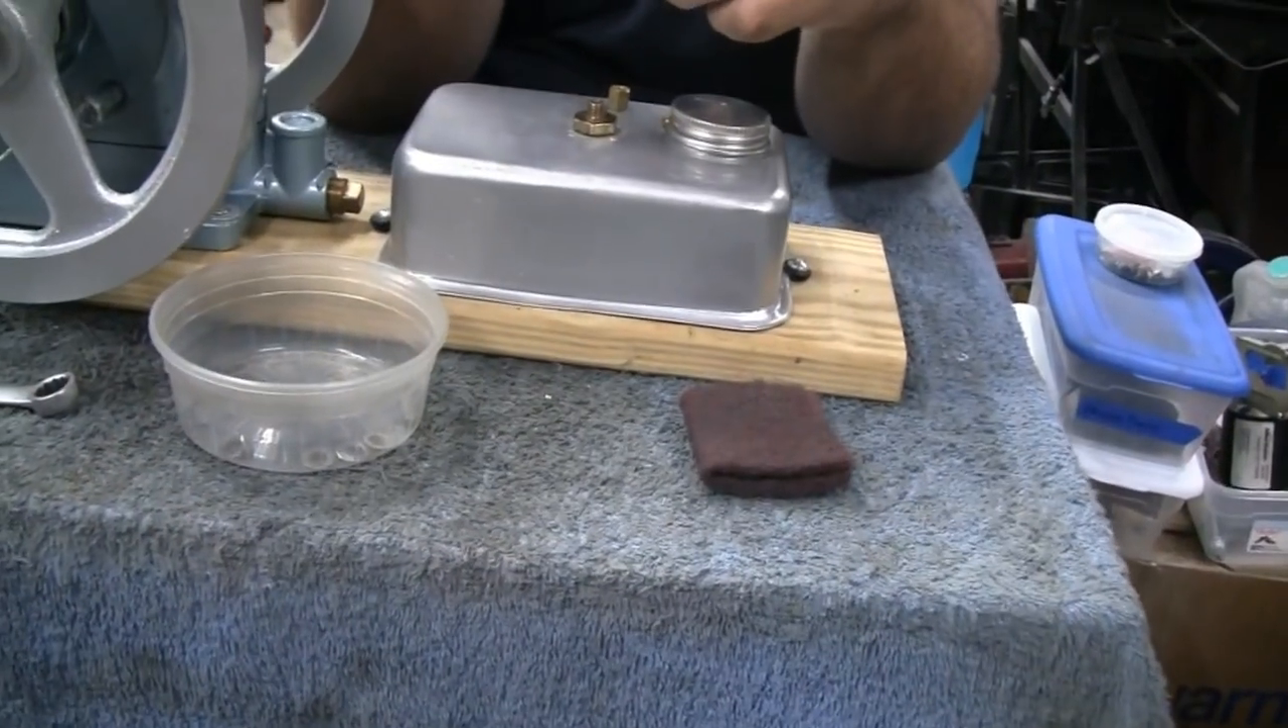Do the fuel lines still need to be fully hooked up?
Yes.